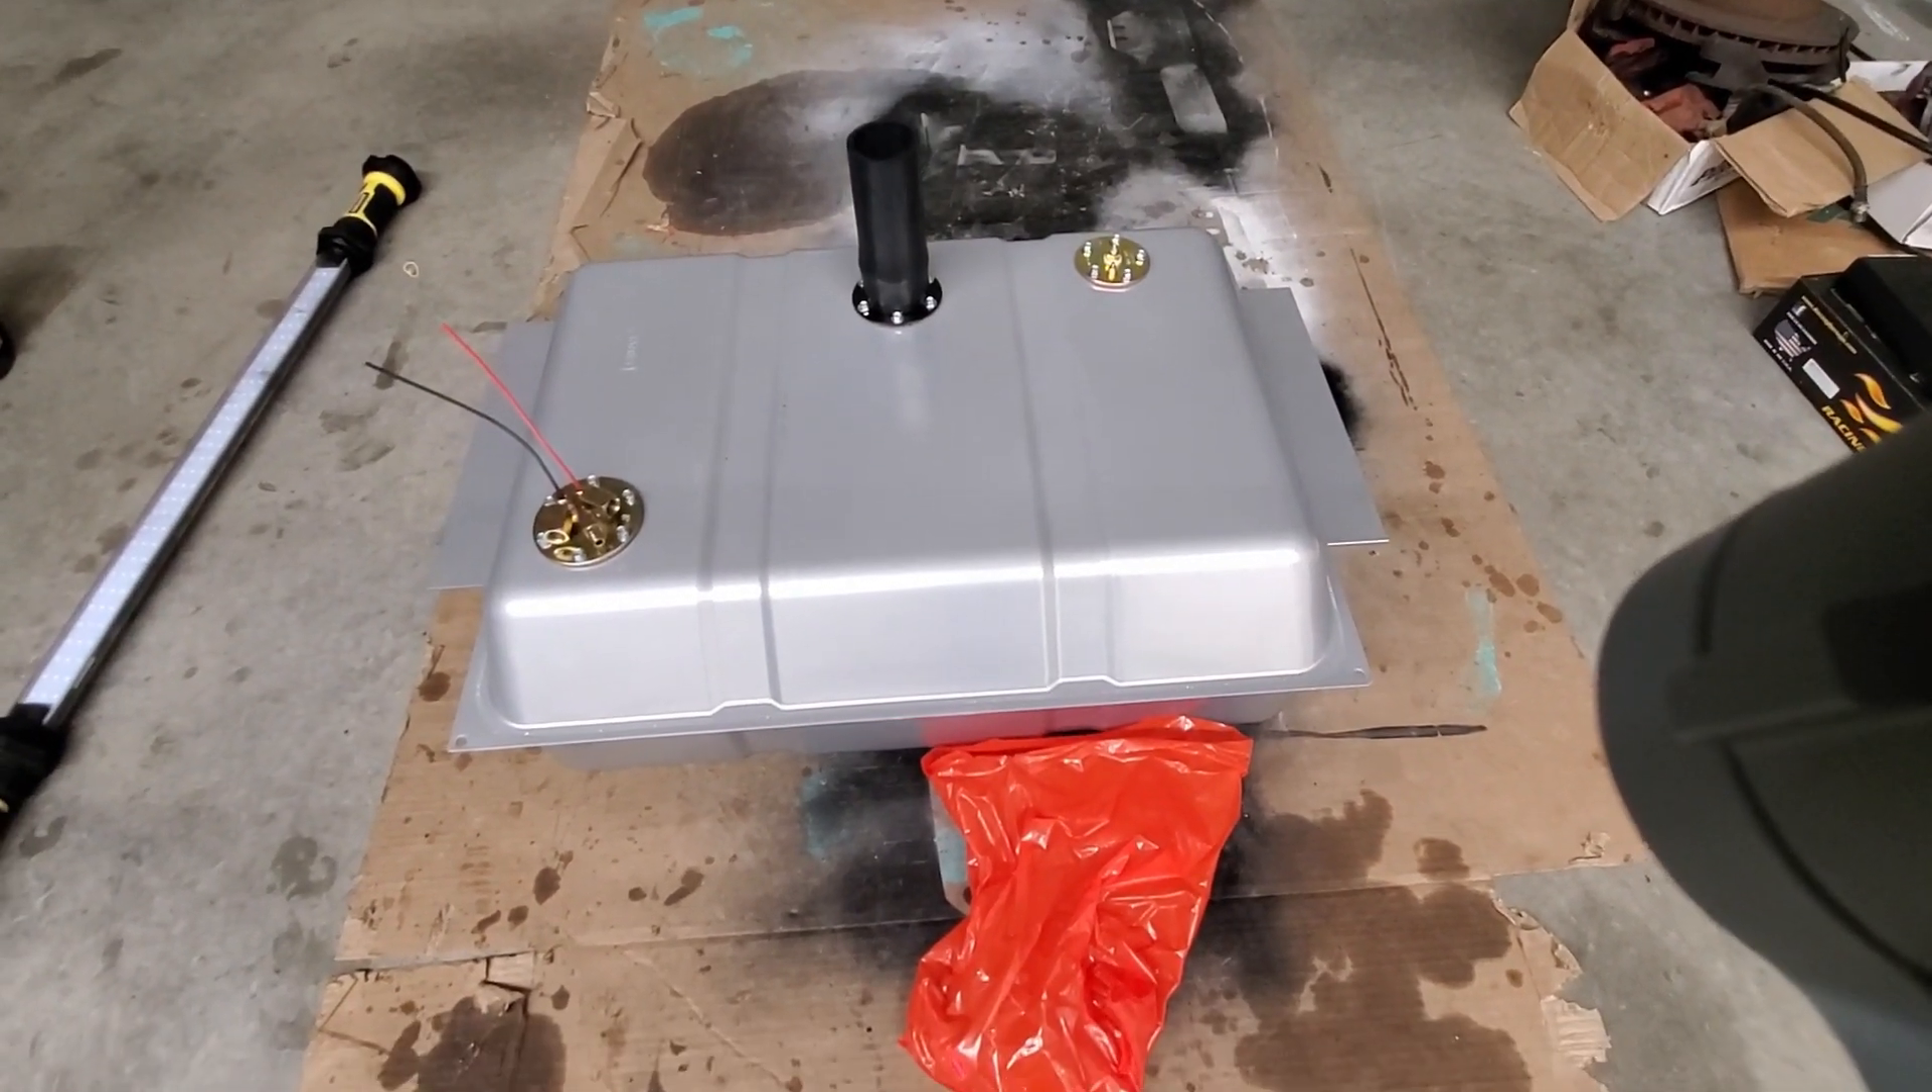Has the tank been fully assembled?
Yes.